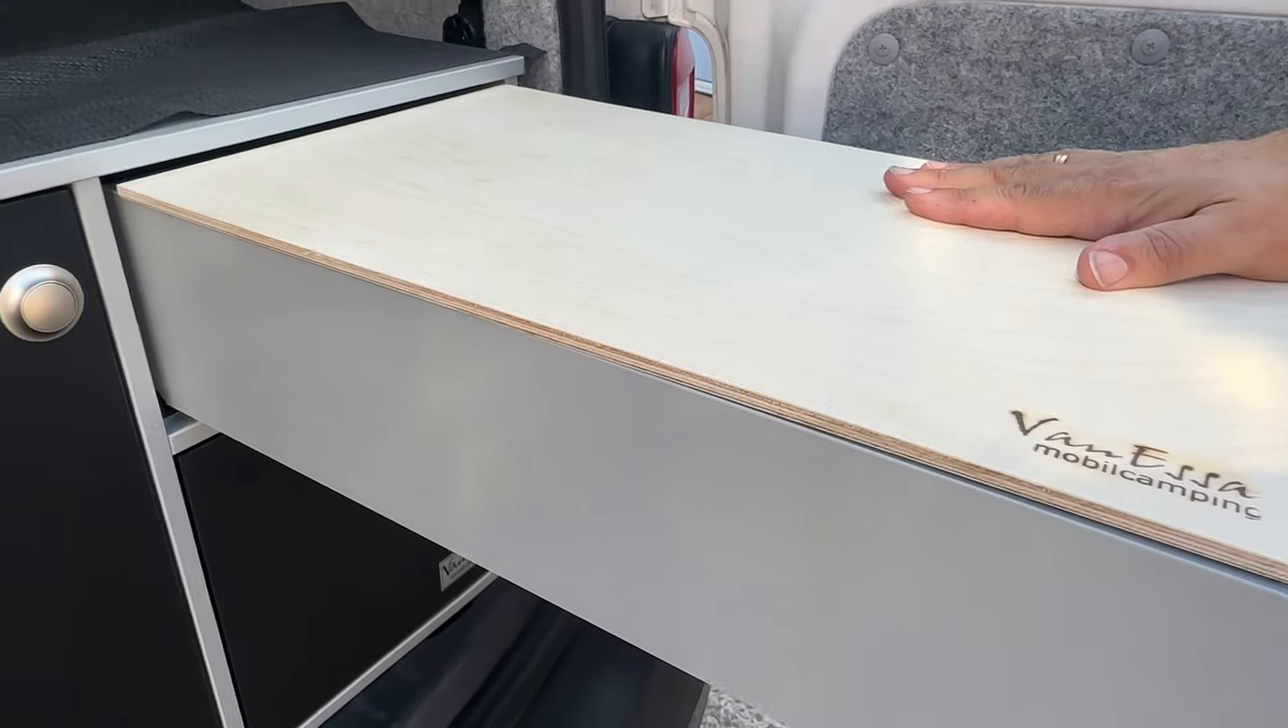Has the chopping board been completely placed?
Yes.